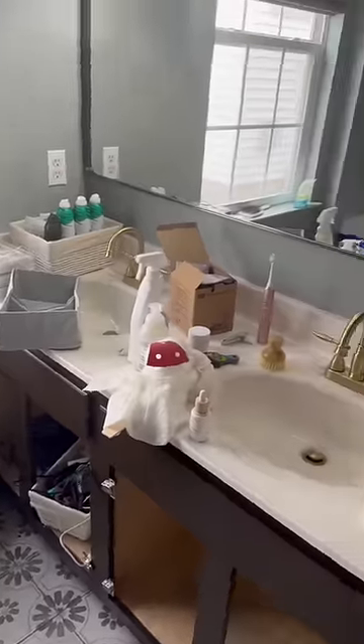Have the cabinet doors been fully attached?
No.